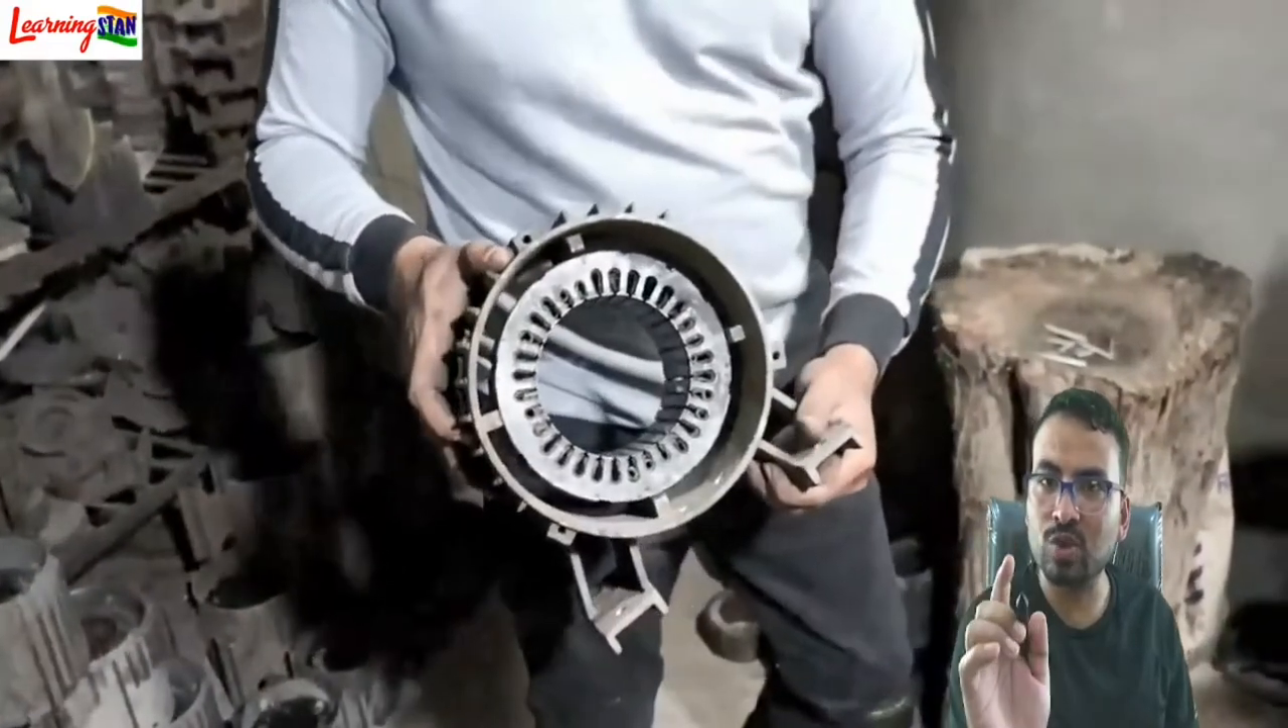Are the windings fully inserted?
No.